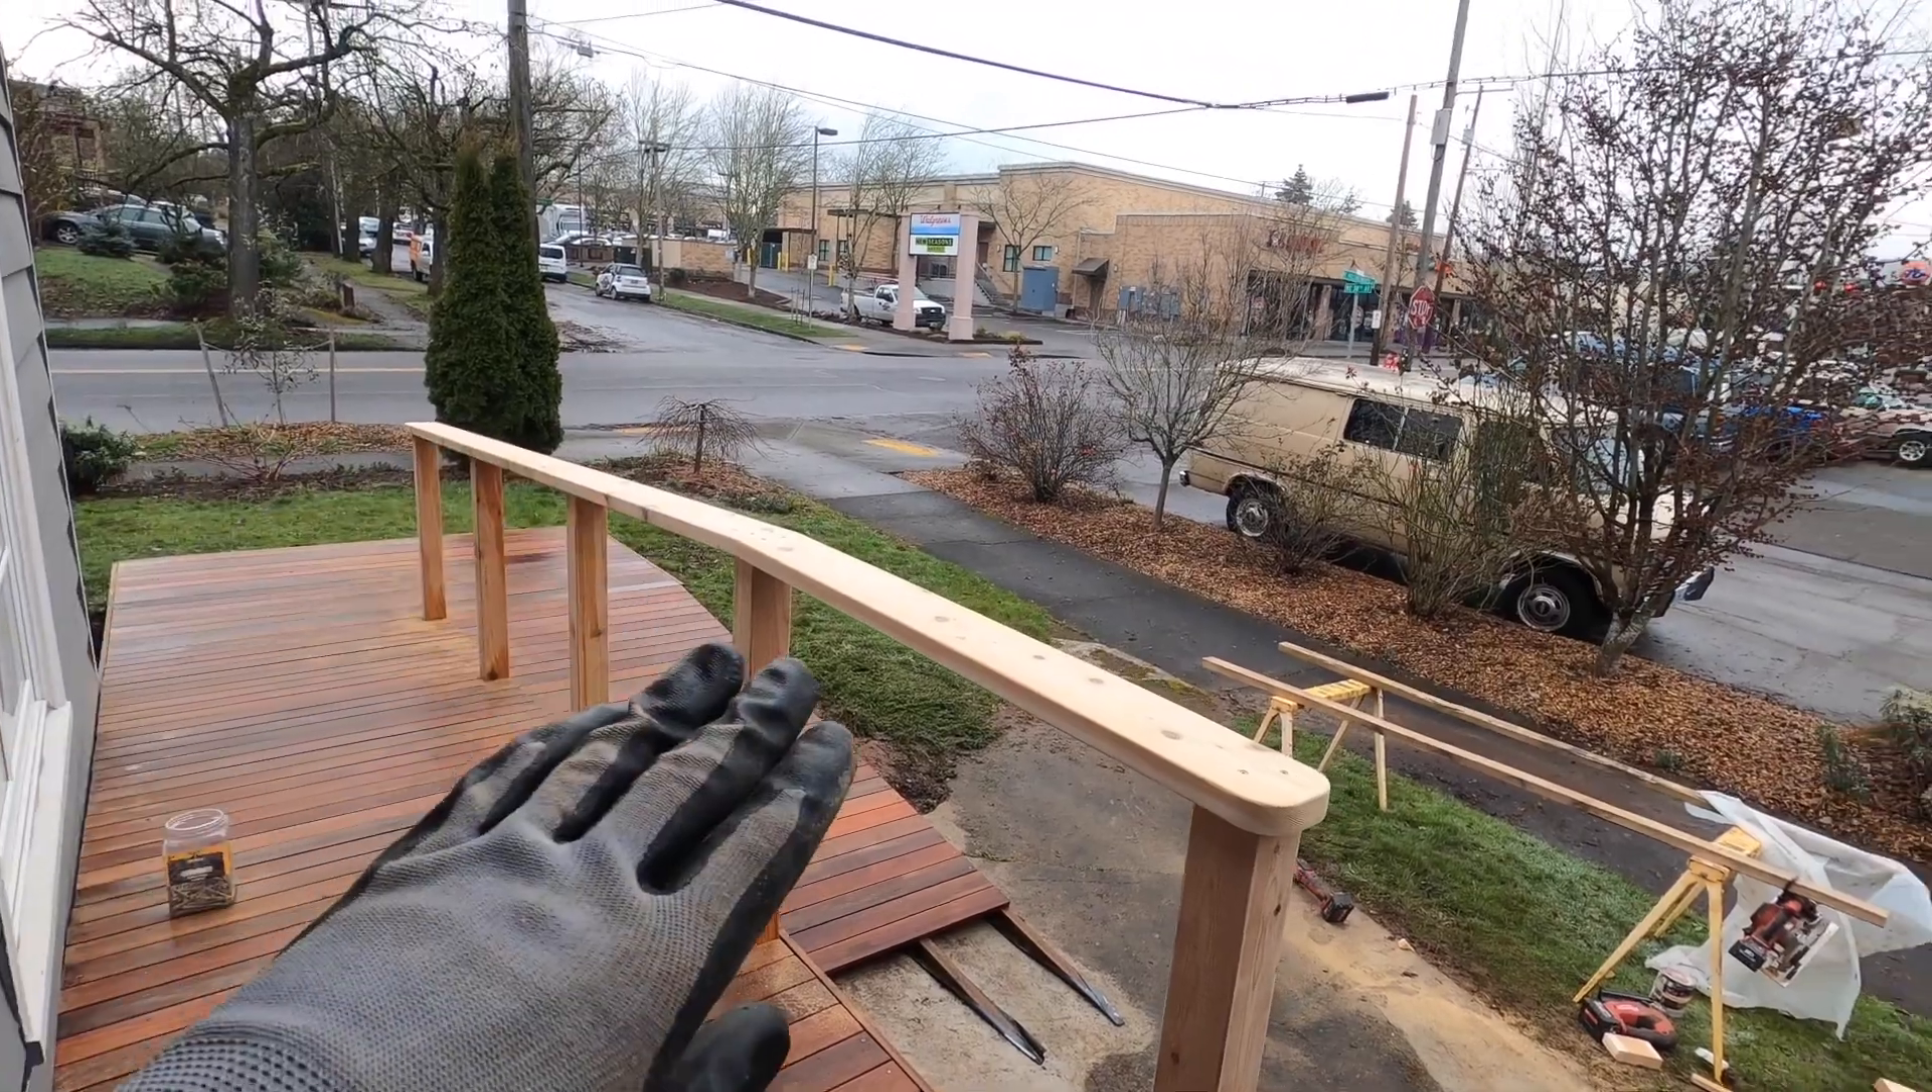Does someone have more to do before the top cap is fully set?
No.